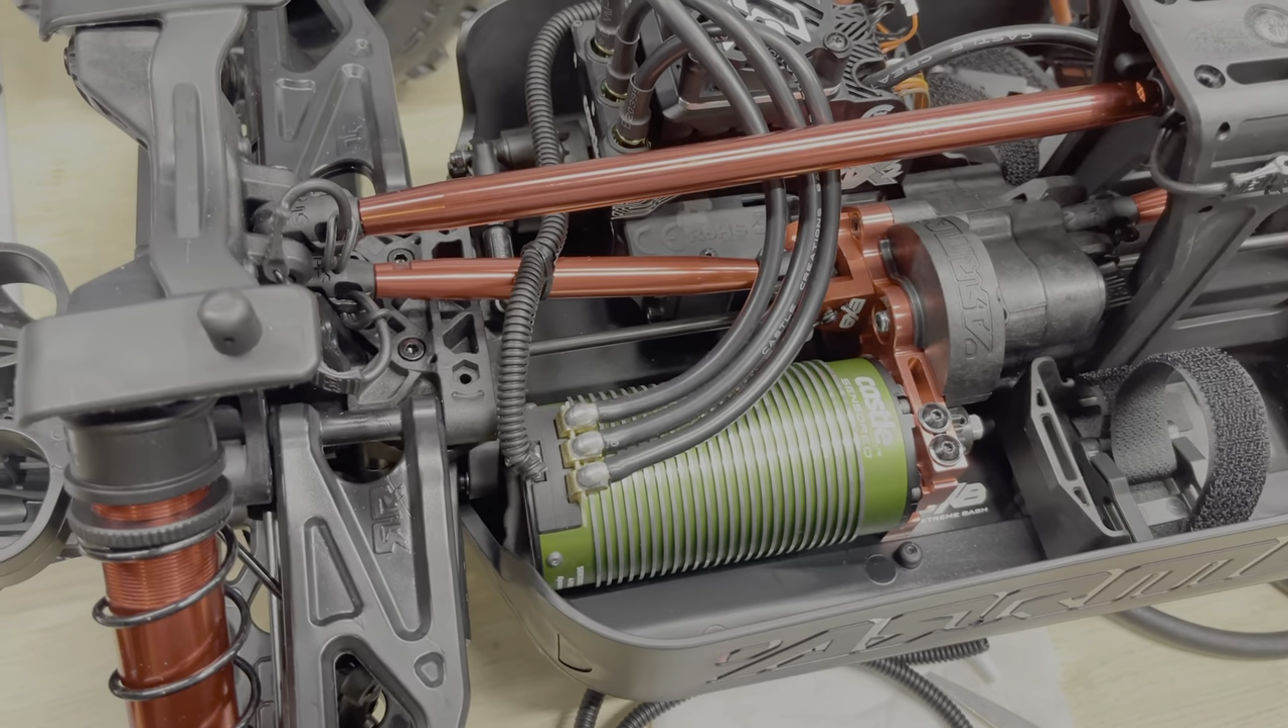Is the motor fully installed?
Yes.